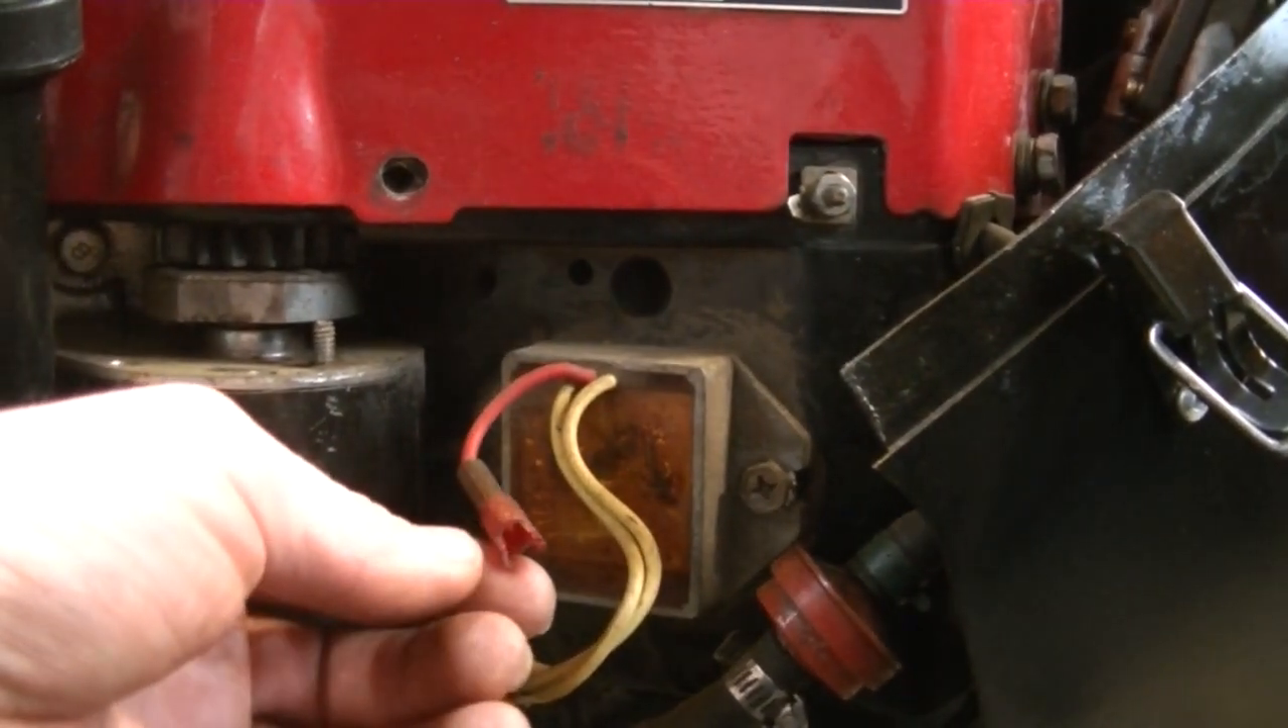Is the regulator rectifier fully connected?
No.